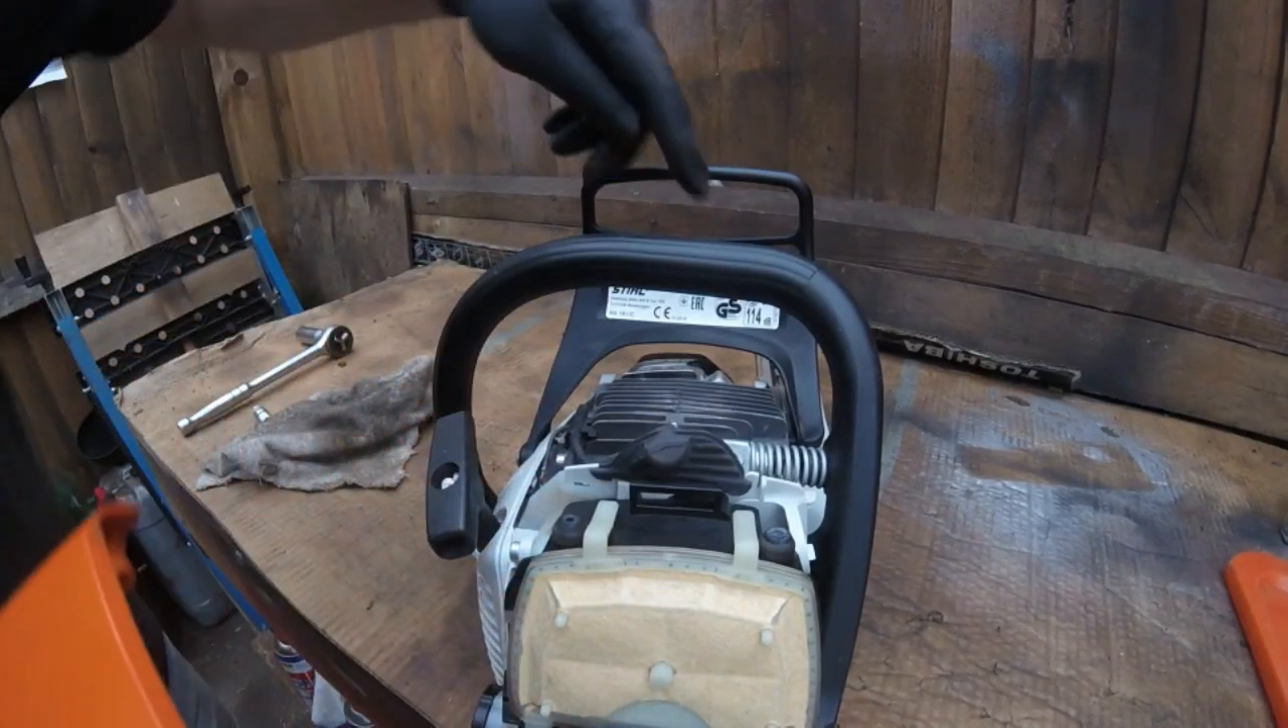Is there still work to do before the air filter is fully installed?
No.